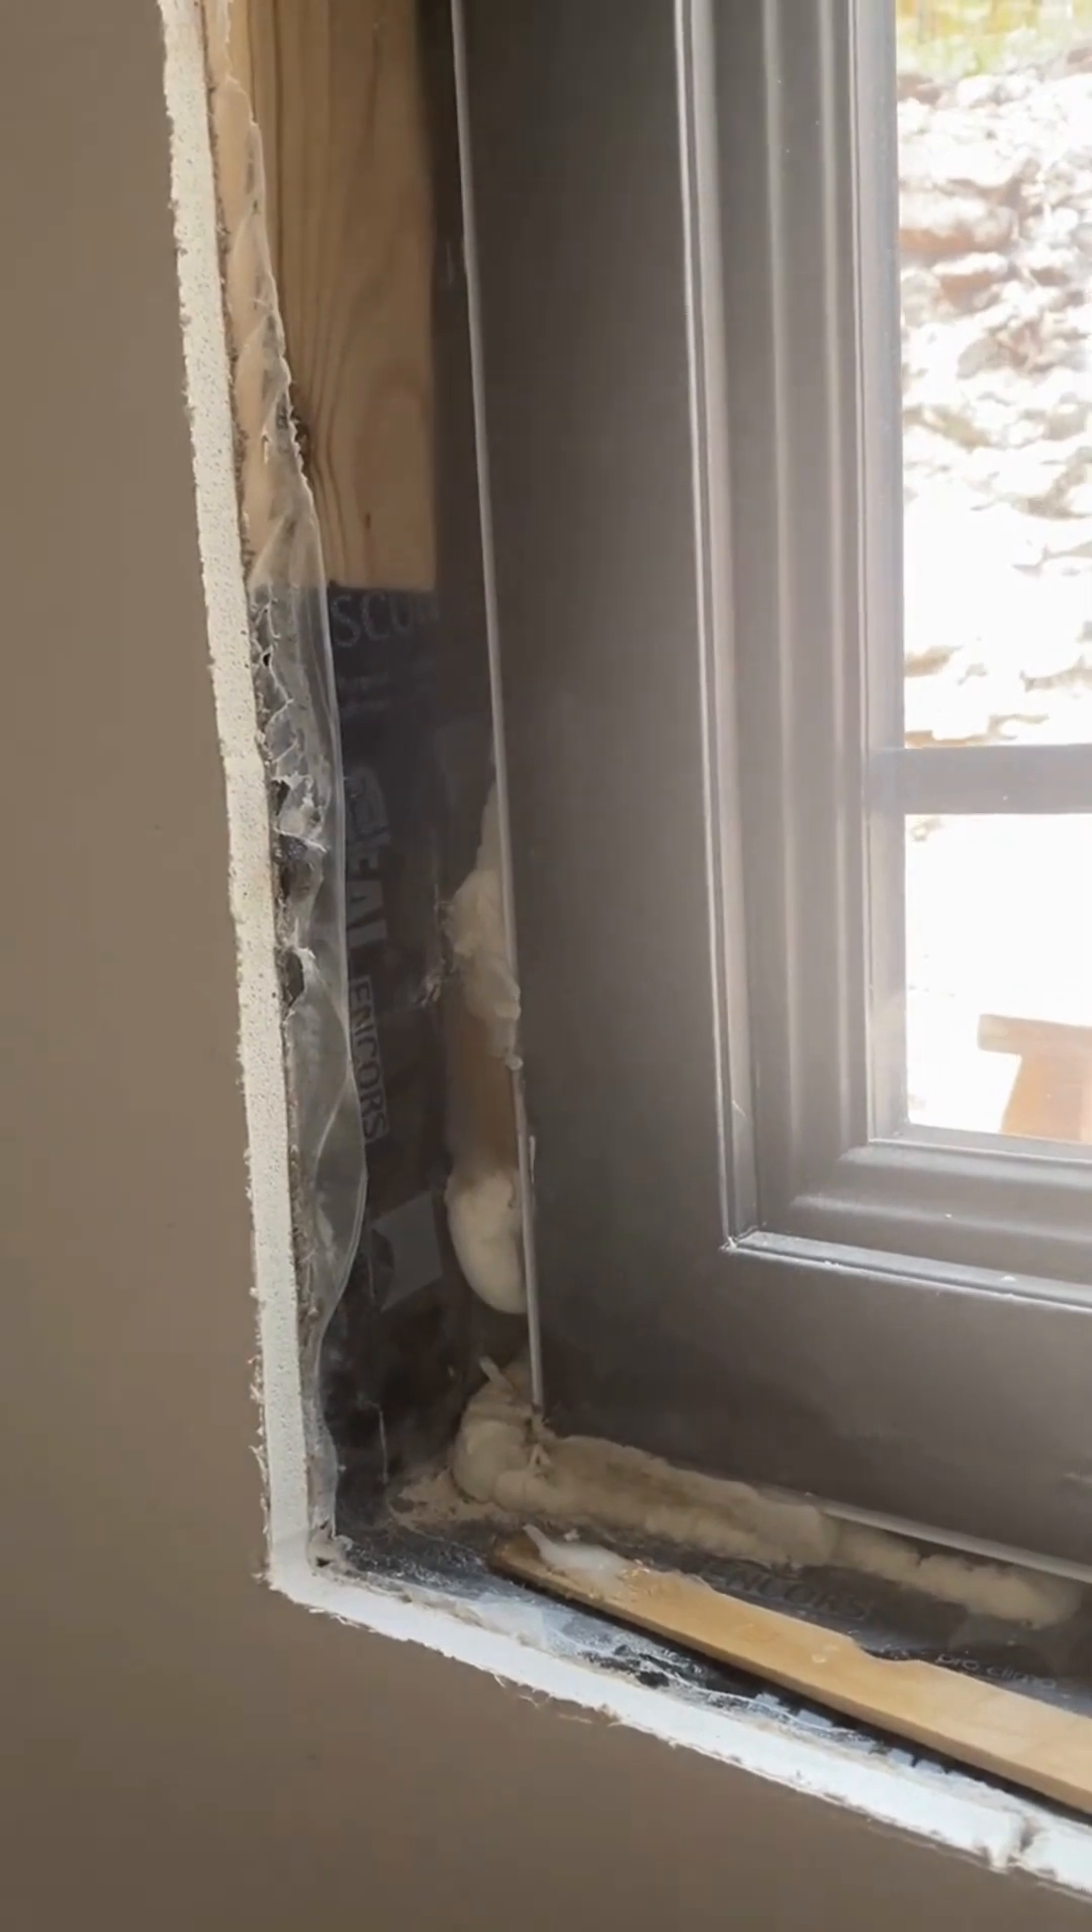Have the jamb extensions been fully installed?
No.